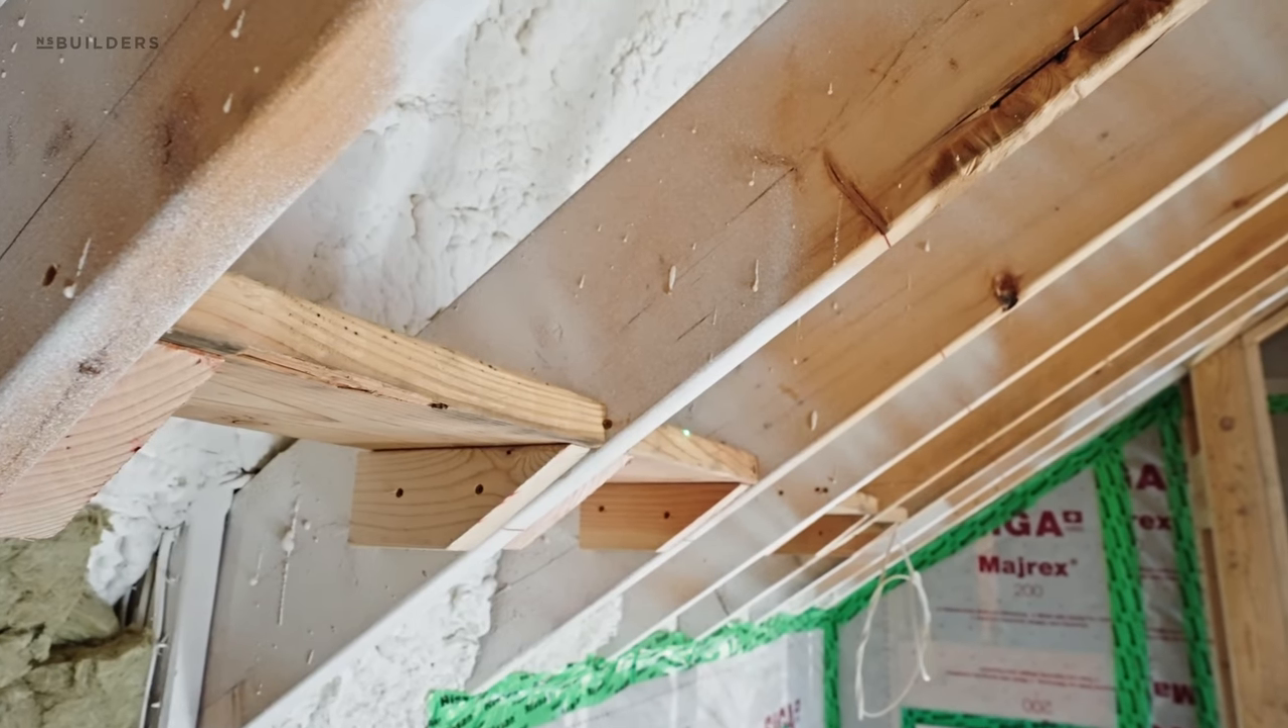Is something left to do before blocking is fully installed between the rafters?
No.